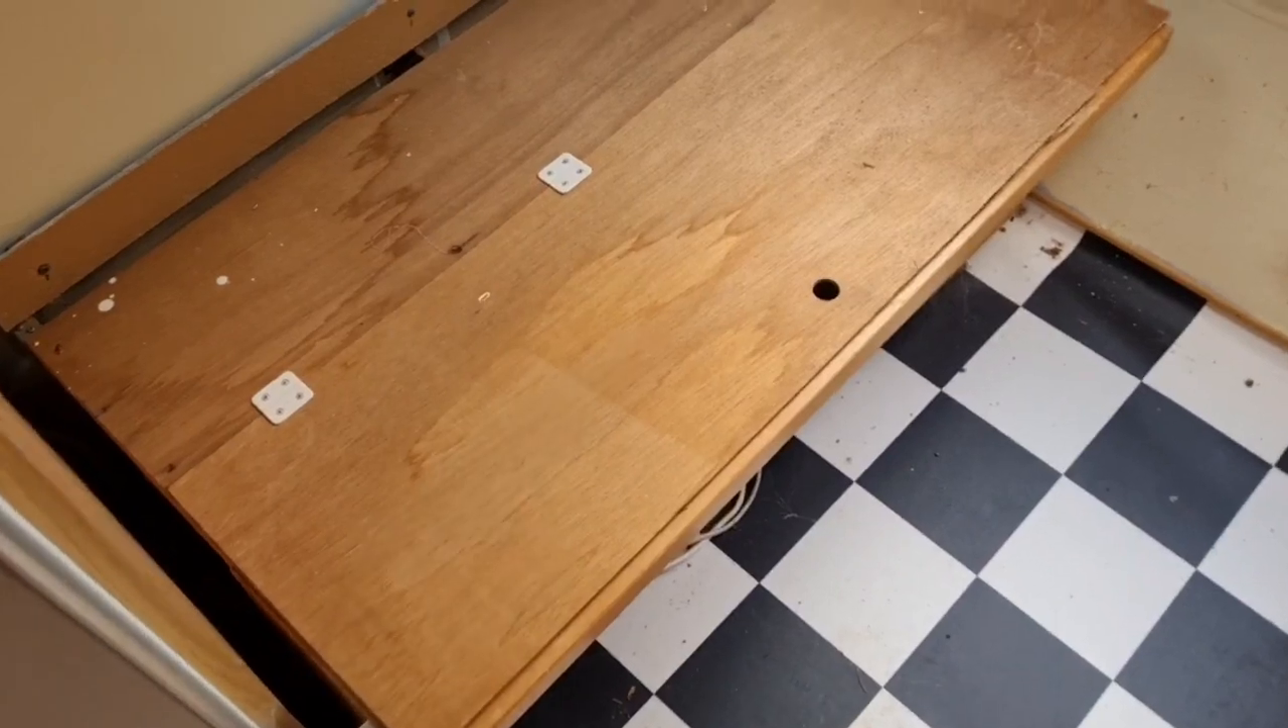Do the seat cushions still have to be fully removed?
No.